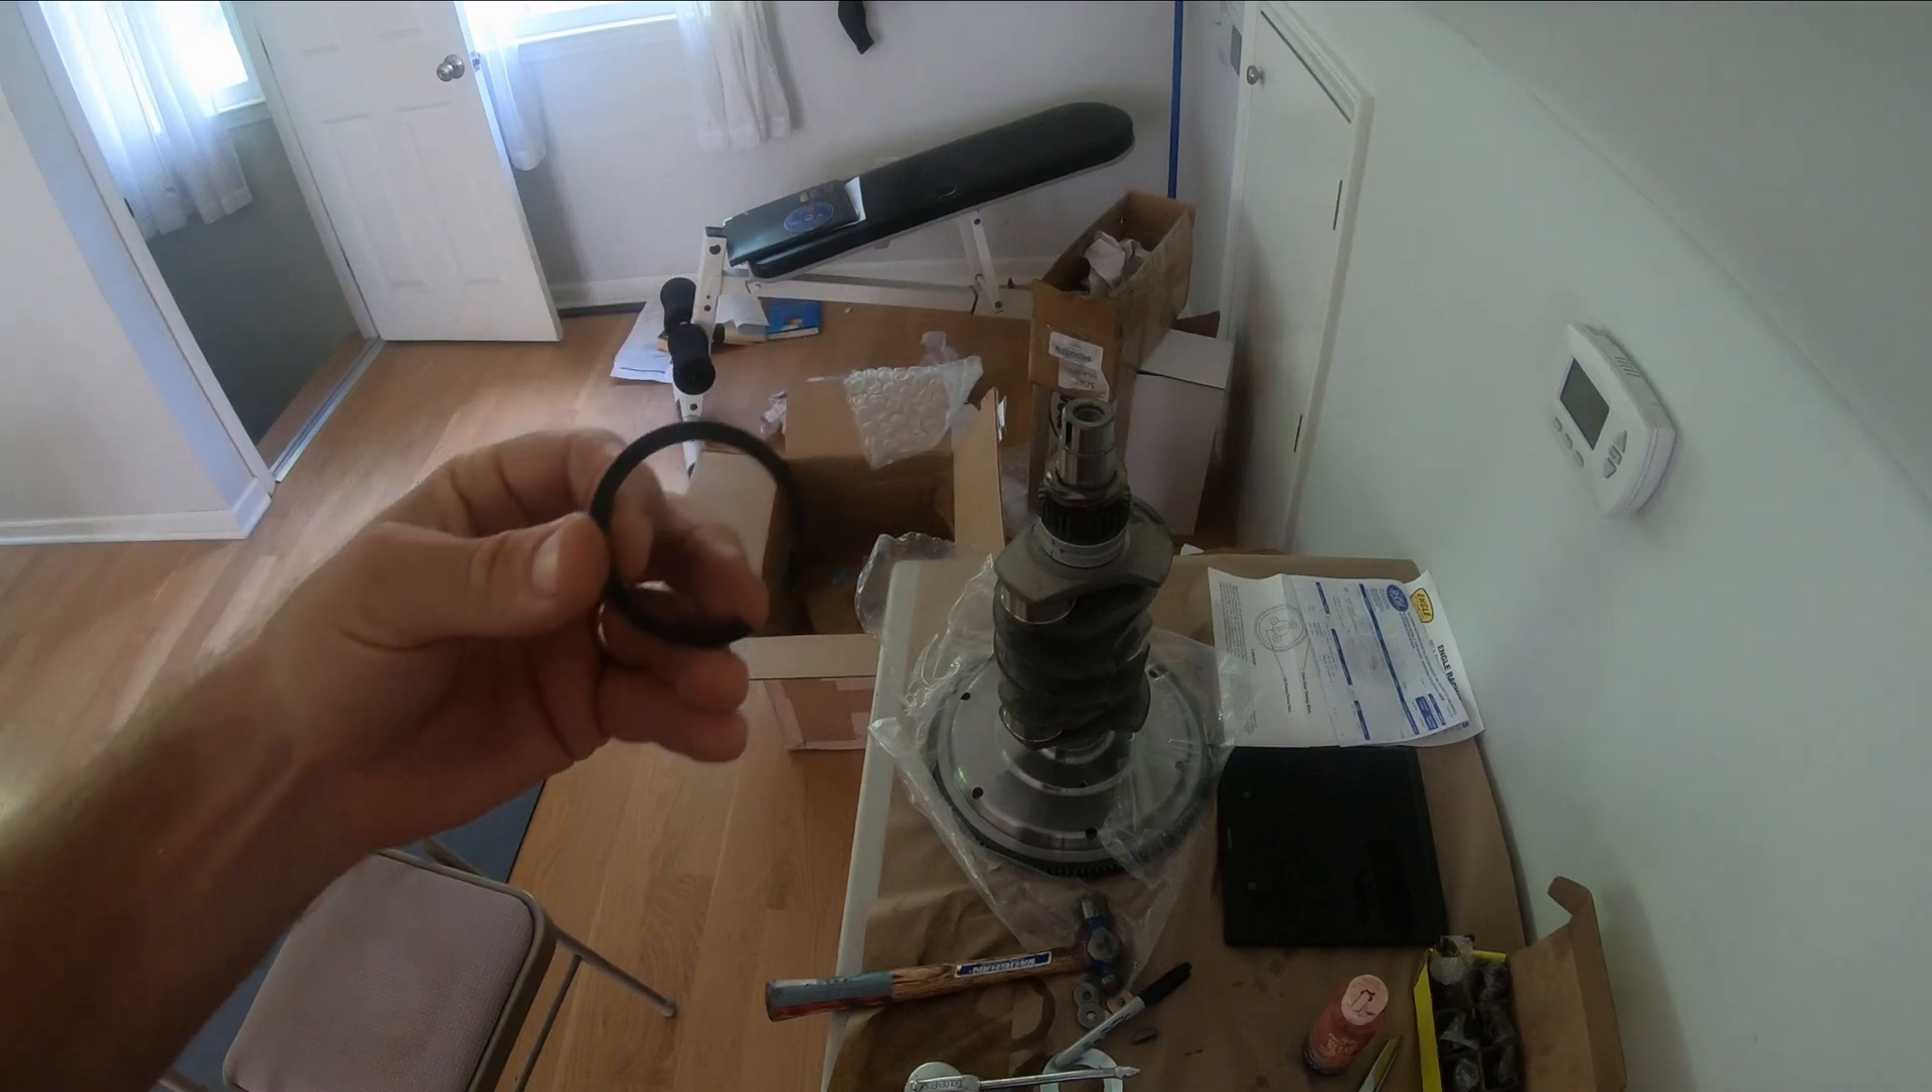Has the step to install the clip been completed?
No.